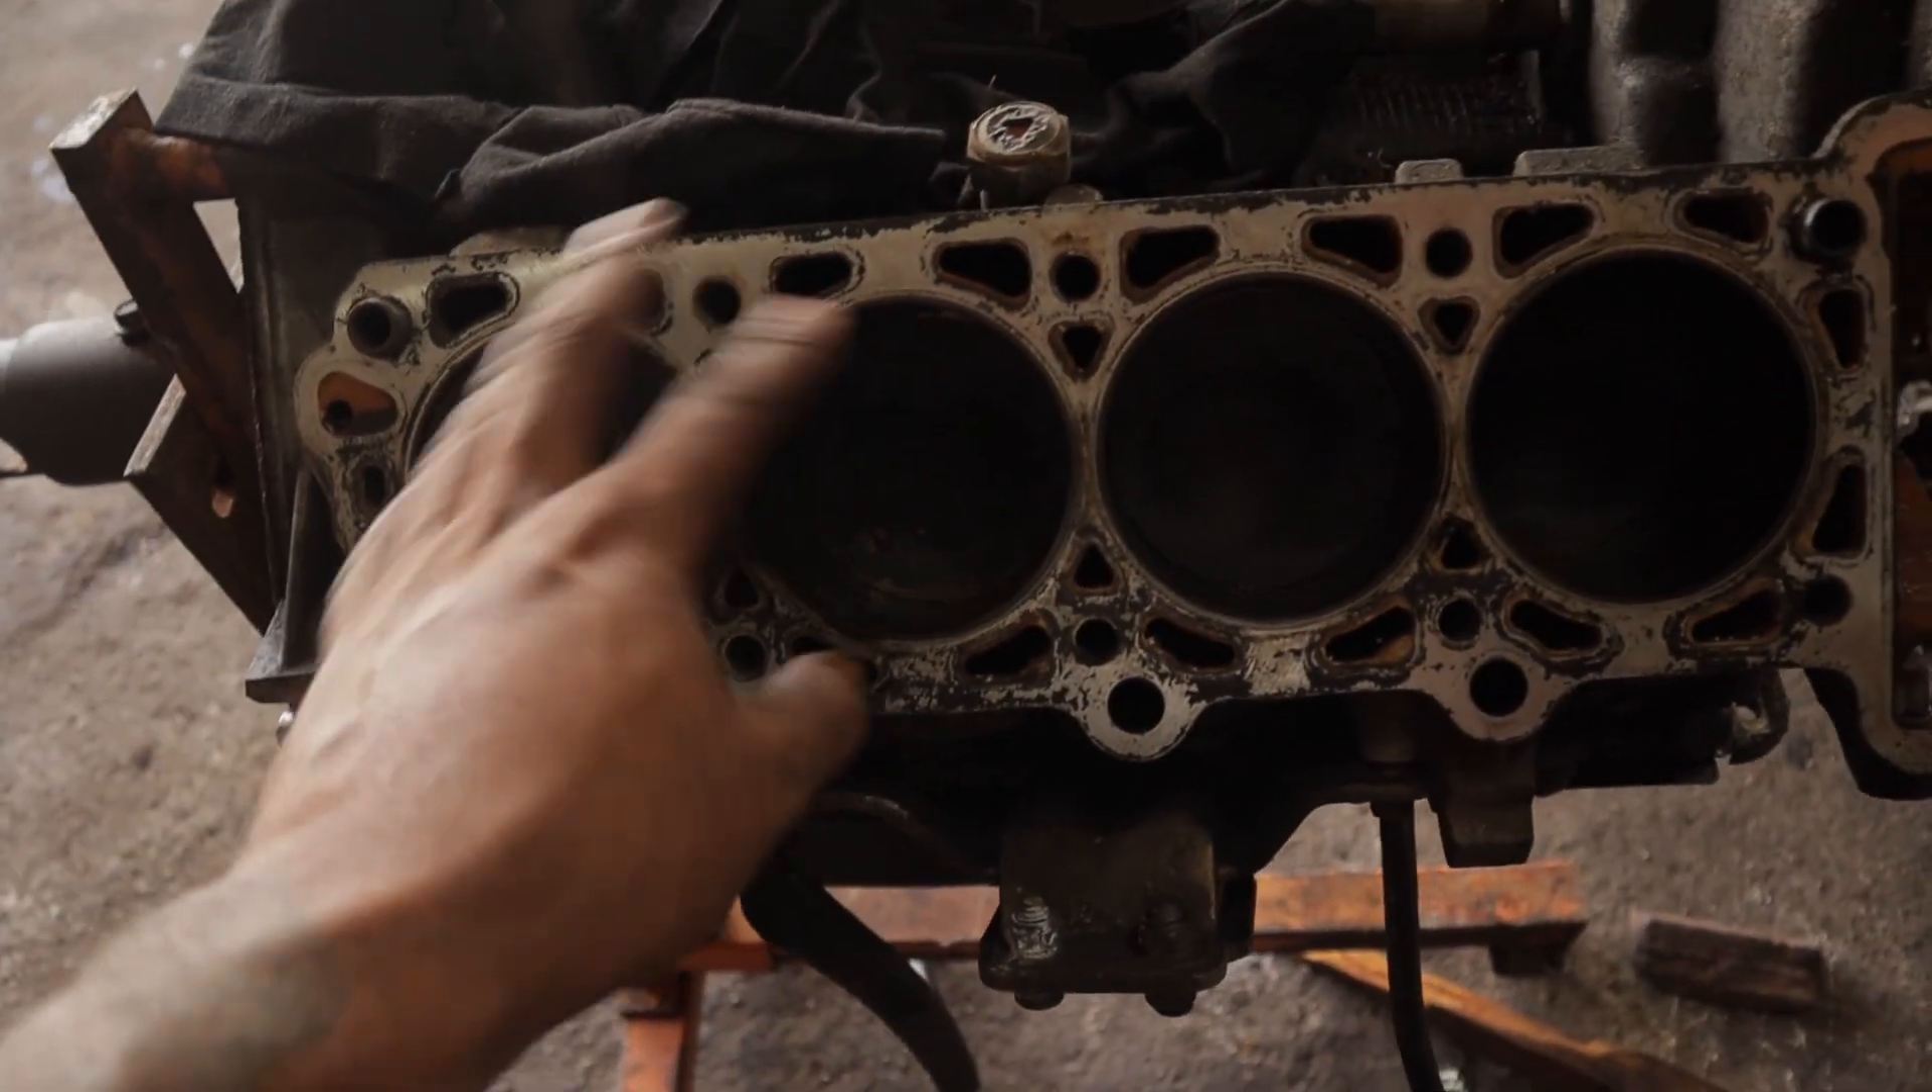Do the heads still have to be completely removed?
No.